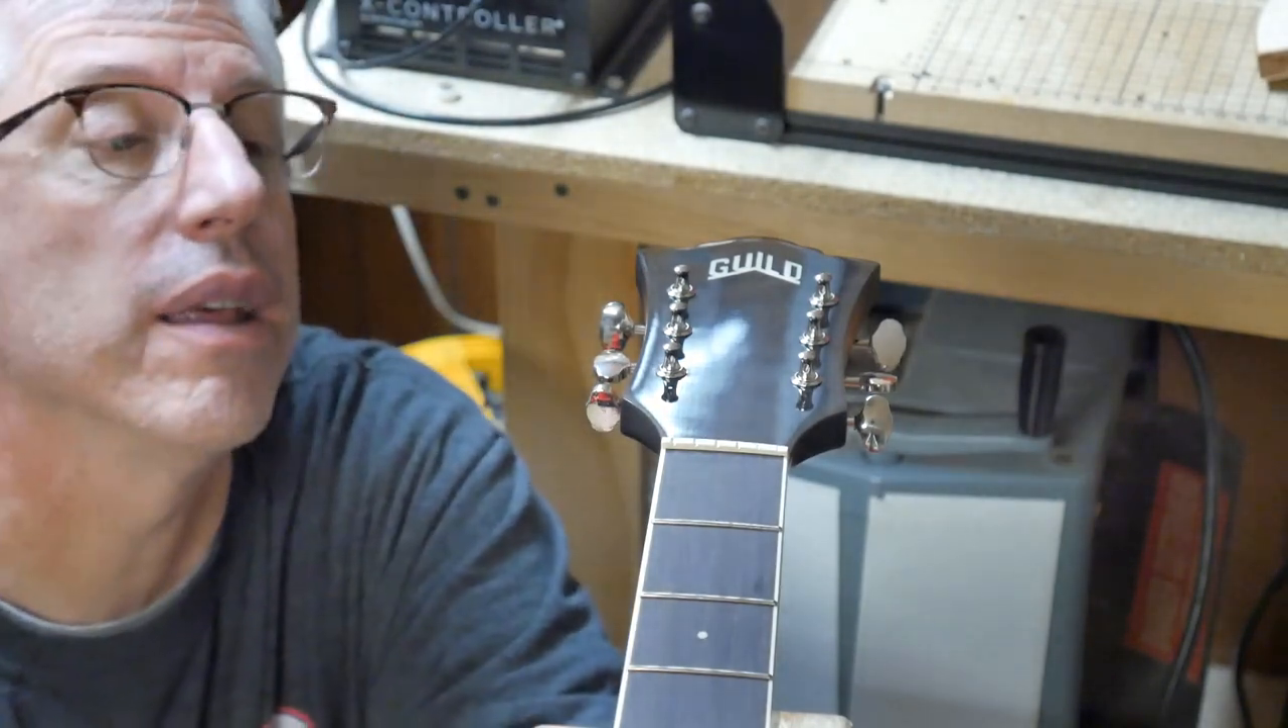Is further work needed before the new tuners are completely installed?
No.